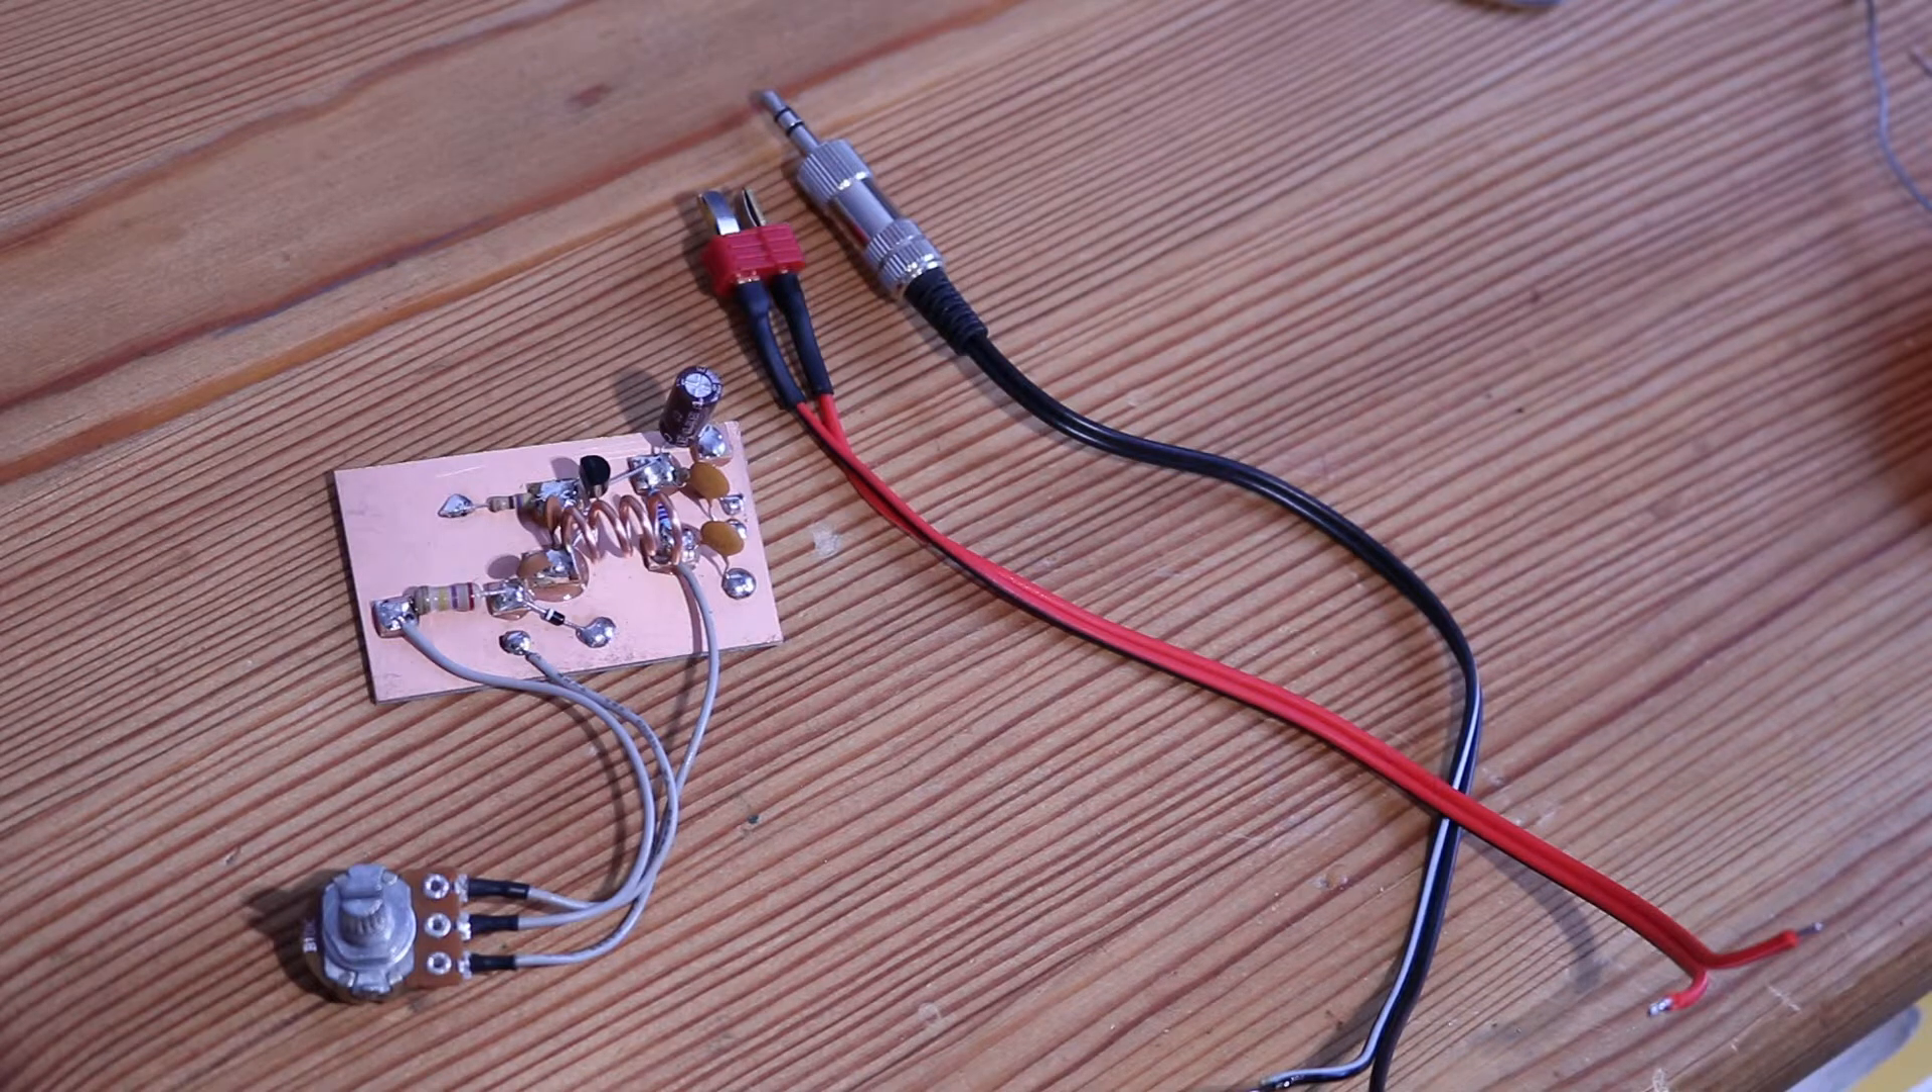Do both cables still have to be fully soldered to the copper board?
Yes.